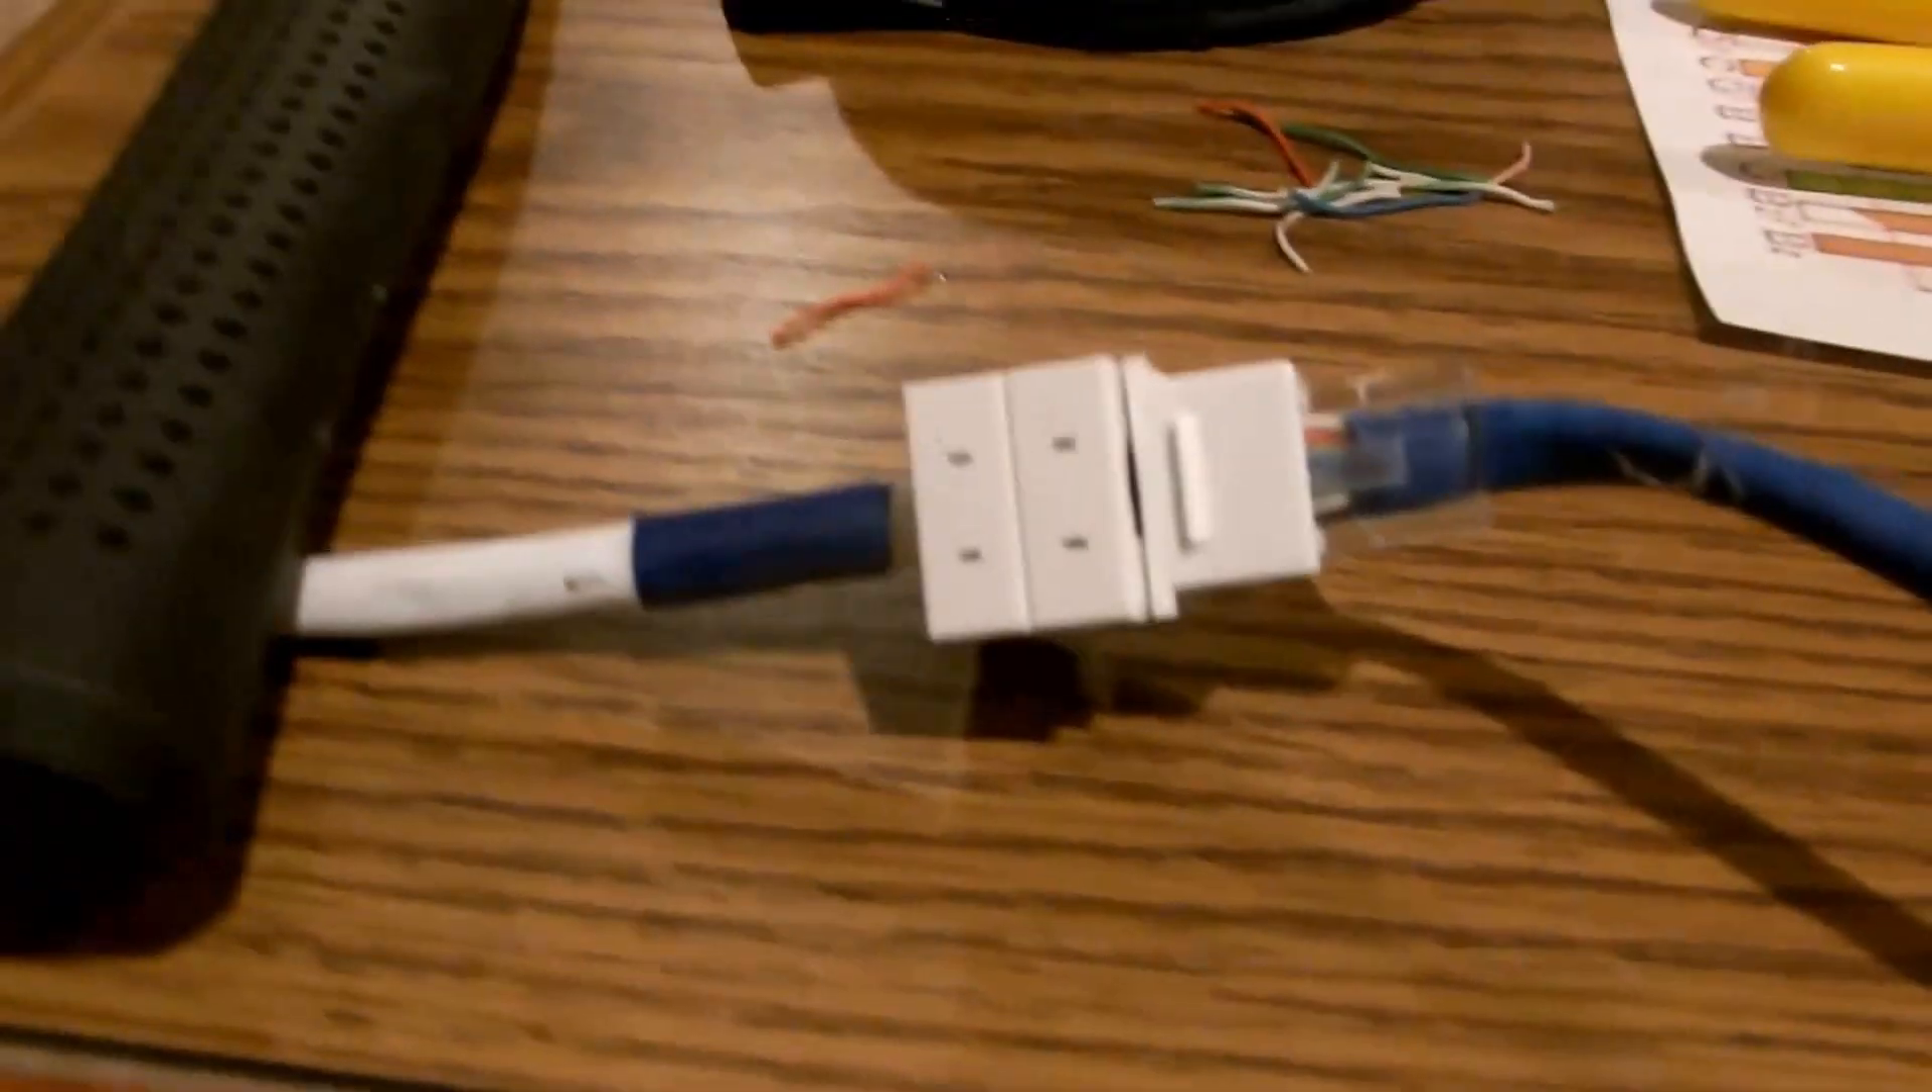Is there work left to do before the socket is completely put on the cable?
No.